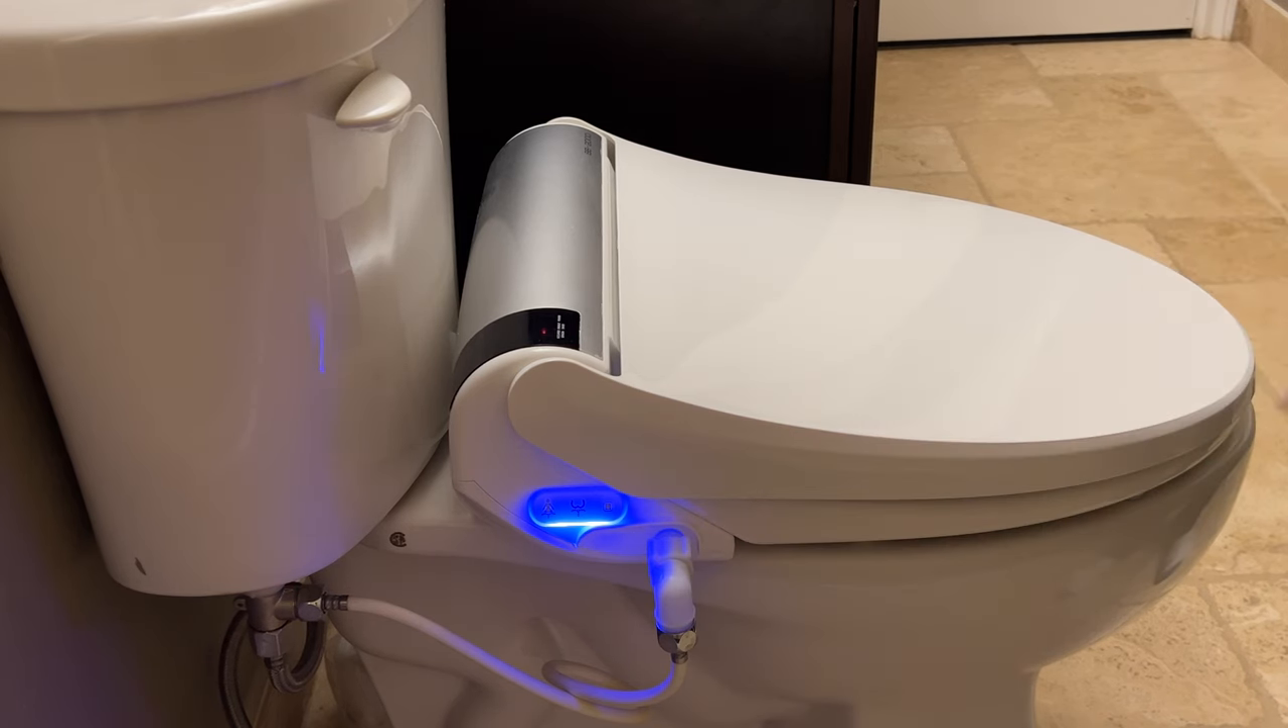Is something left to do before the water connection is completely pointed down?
No.